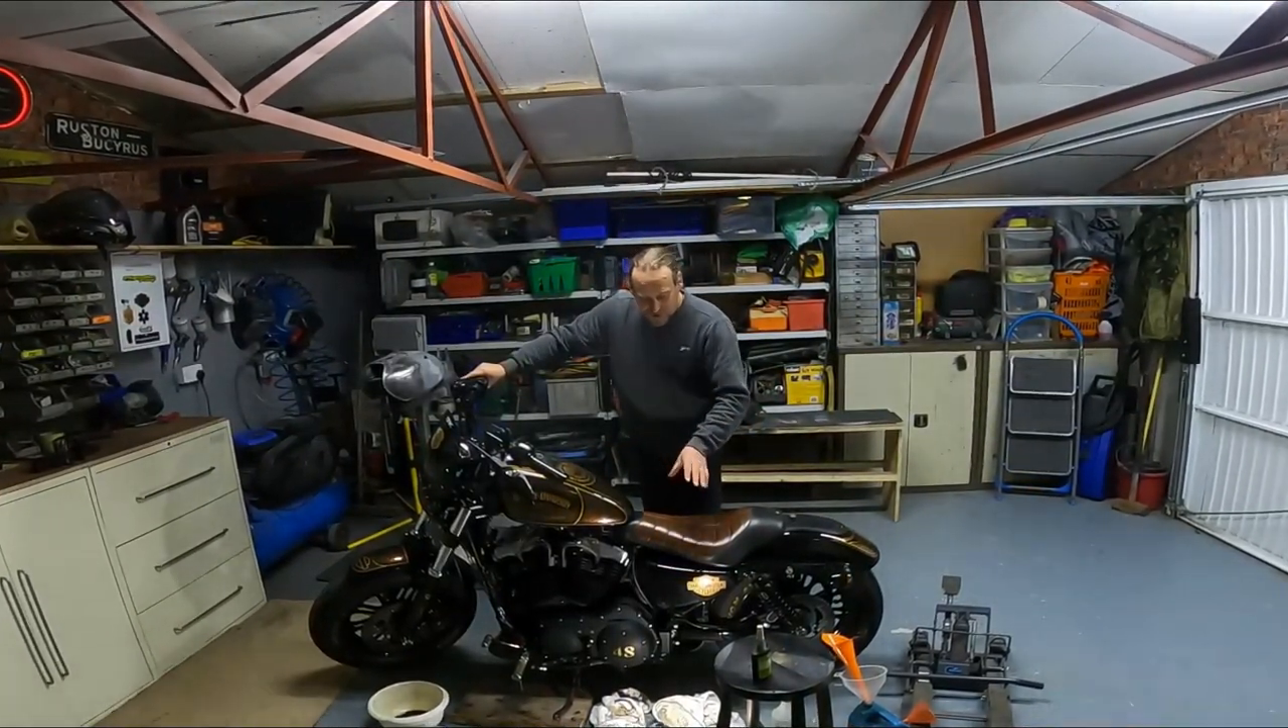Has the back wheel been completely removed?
No.